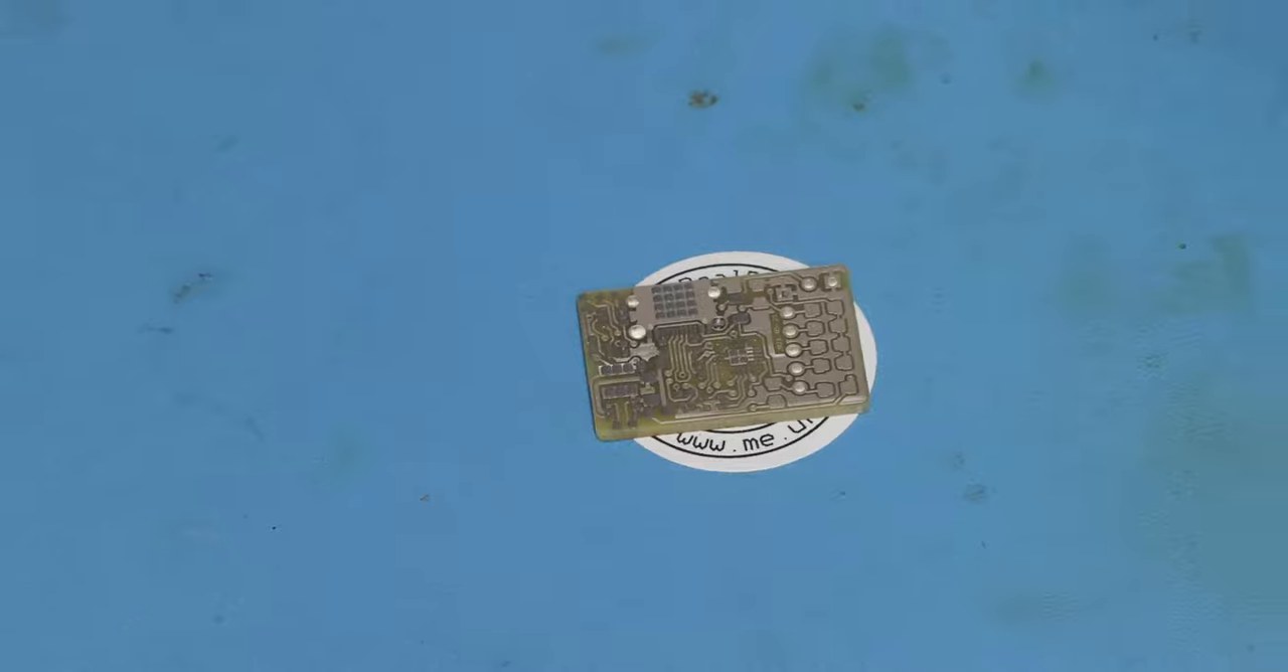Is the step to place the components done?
No.